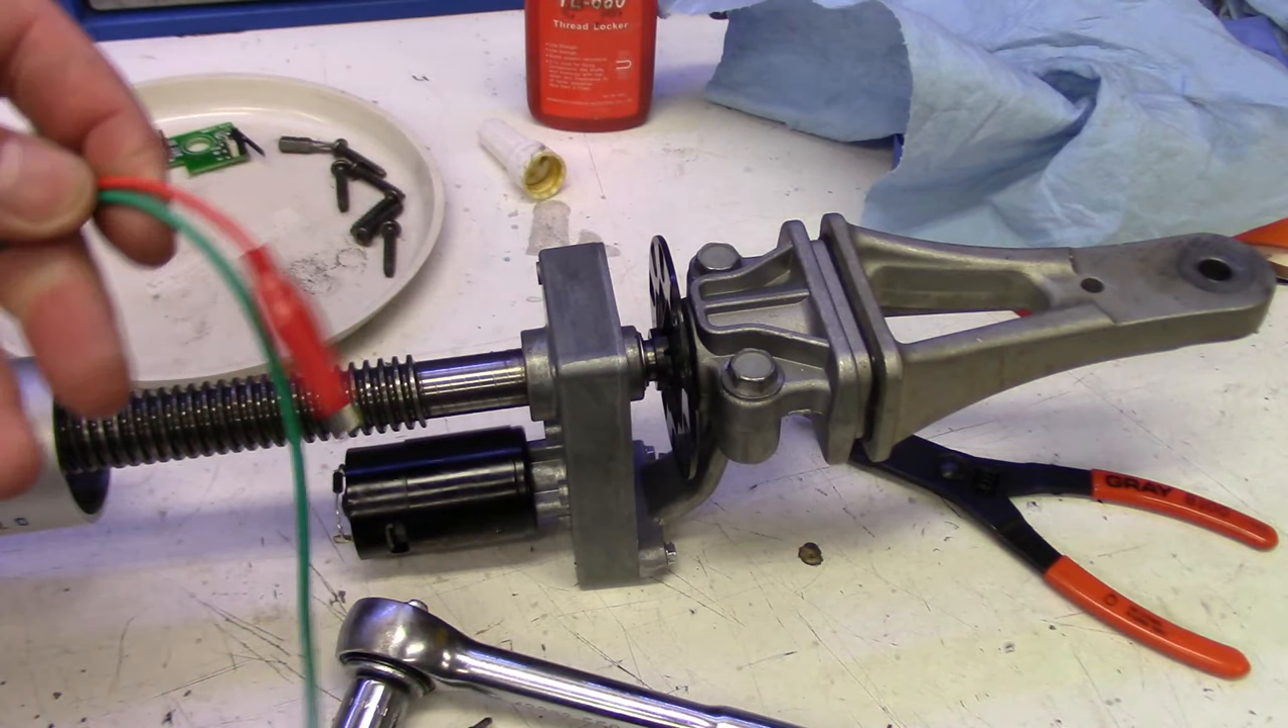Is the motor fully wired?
No.